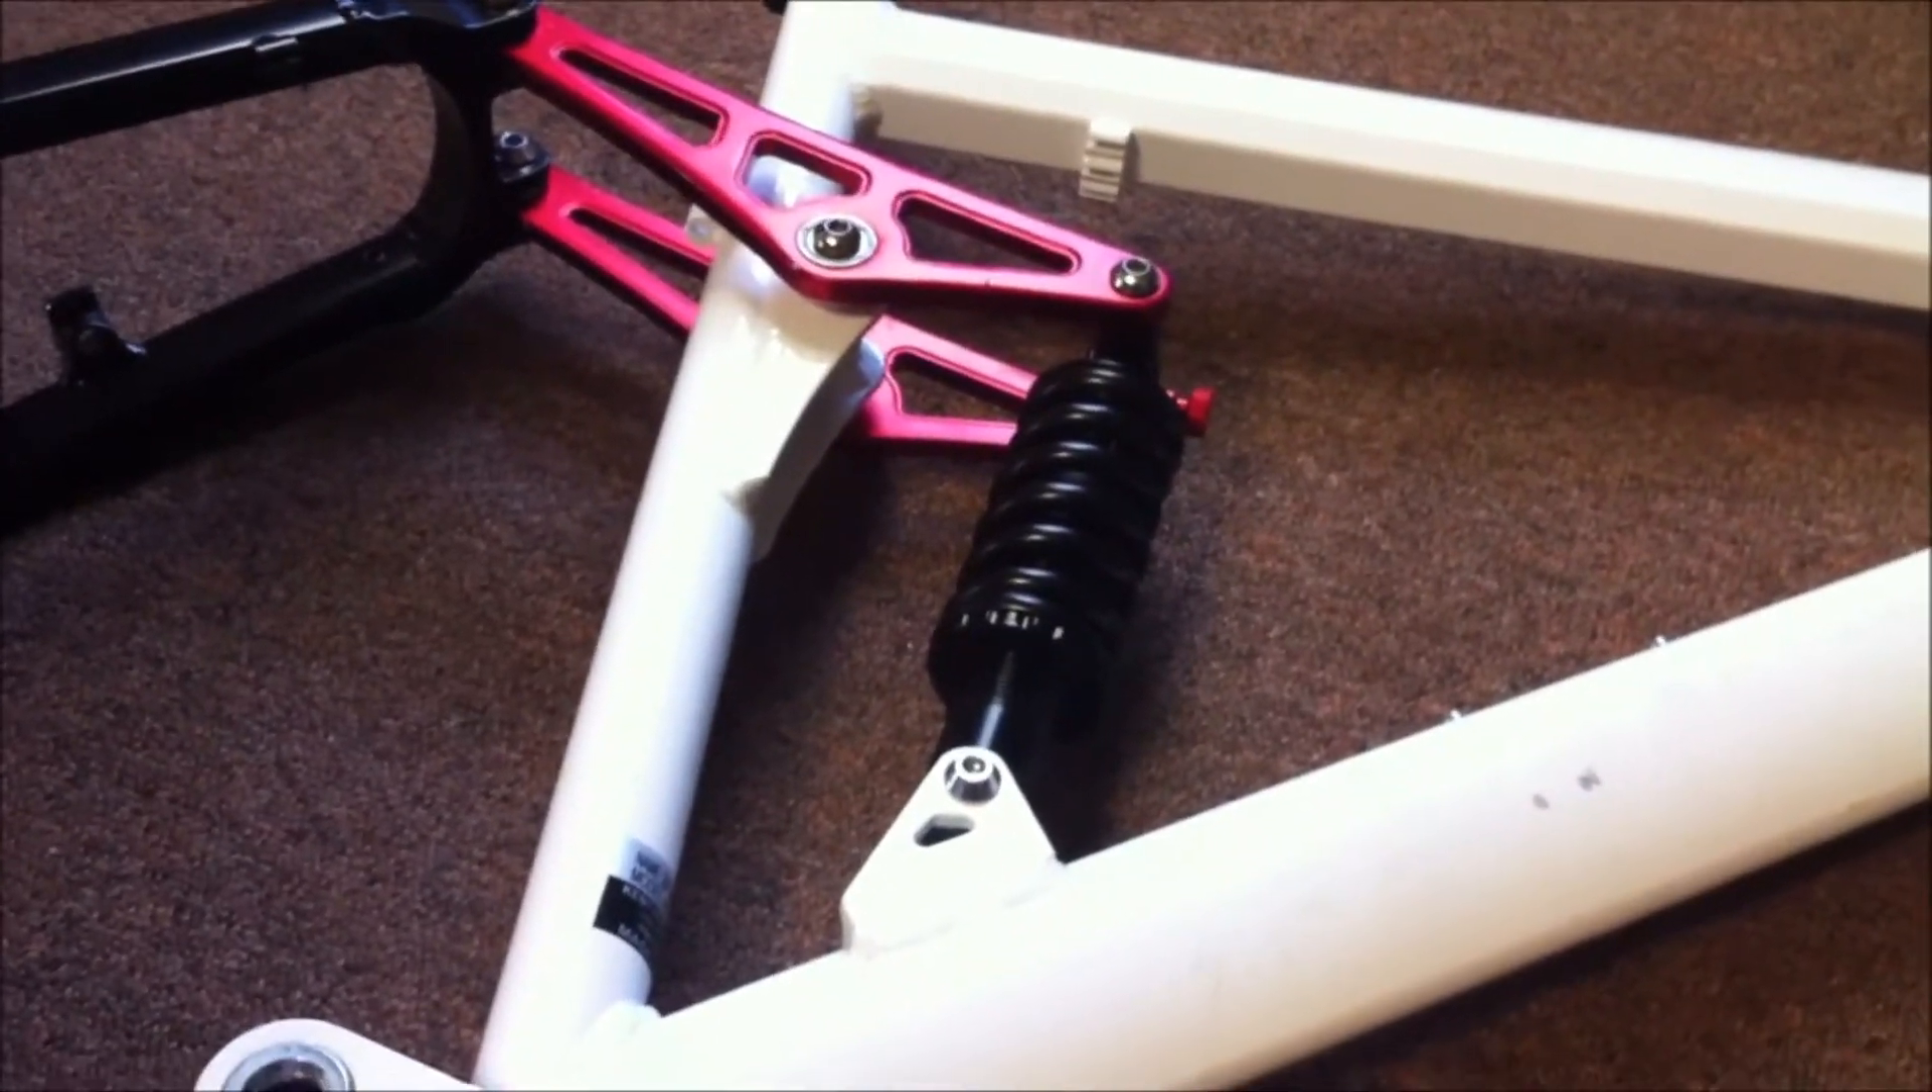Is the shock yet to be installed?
No.